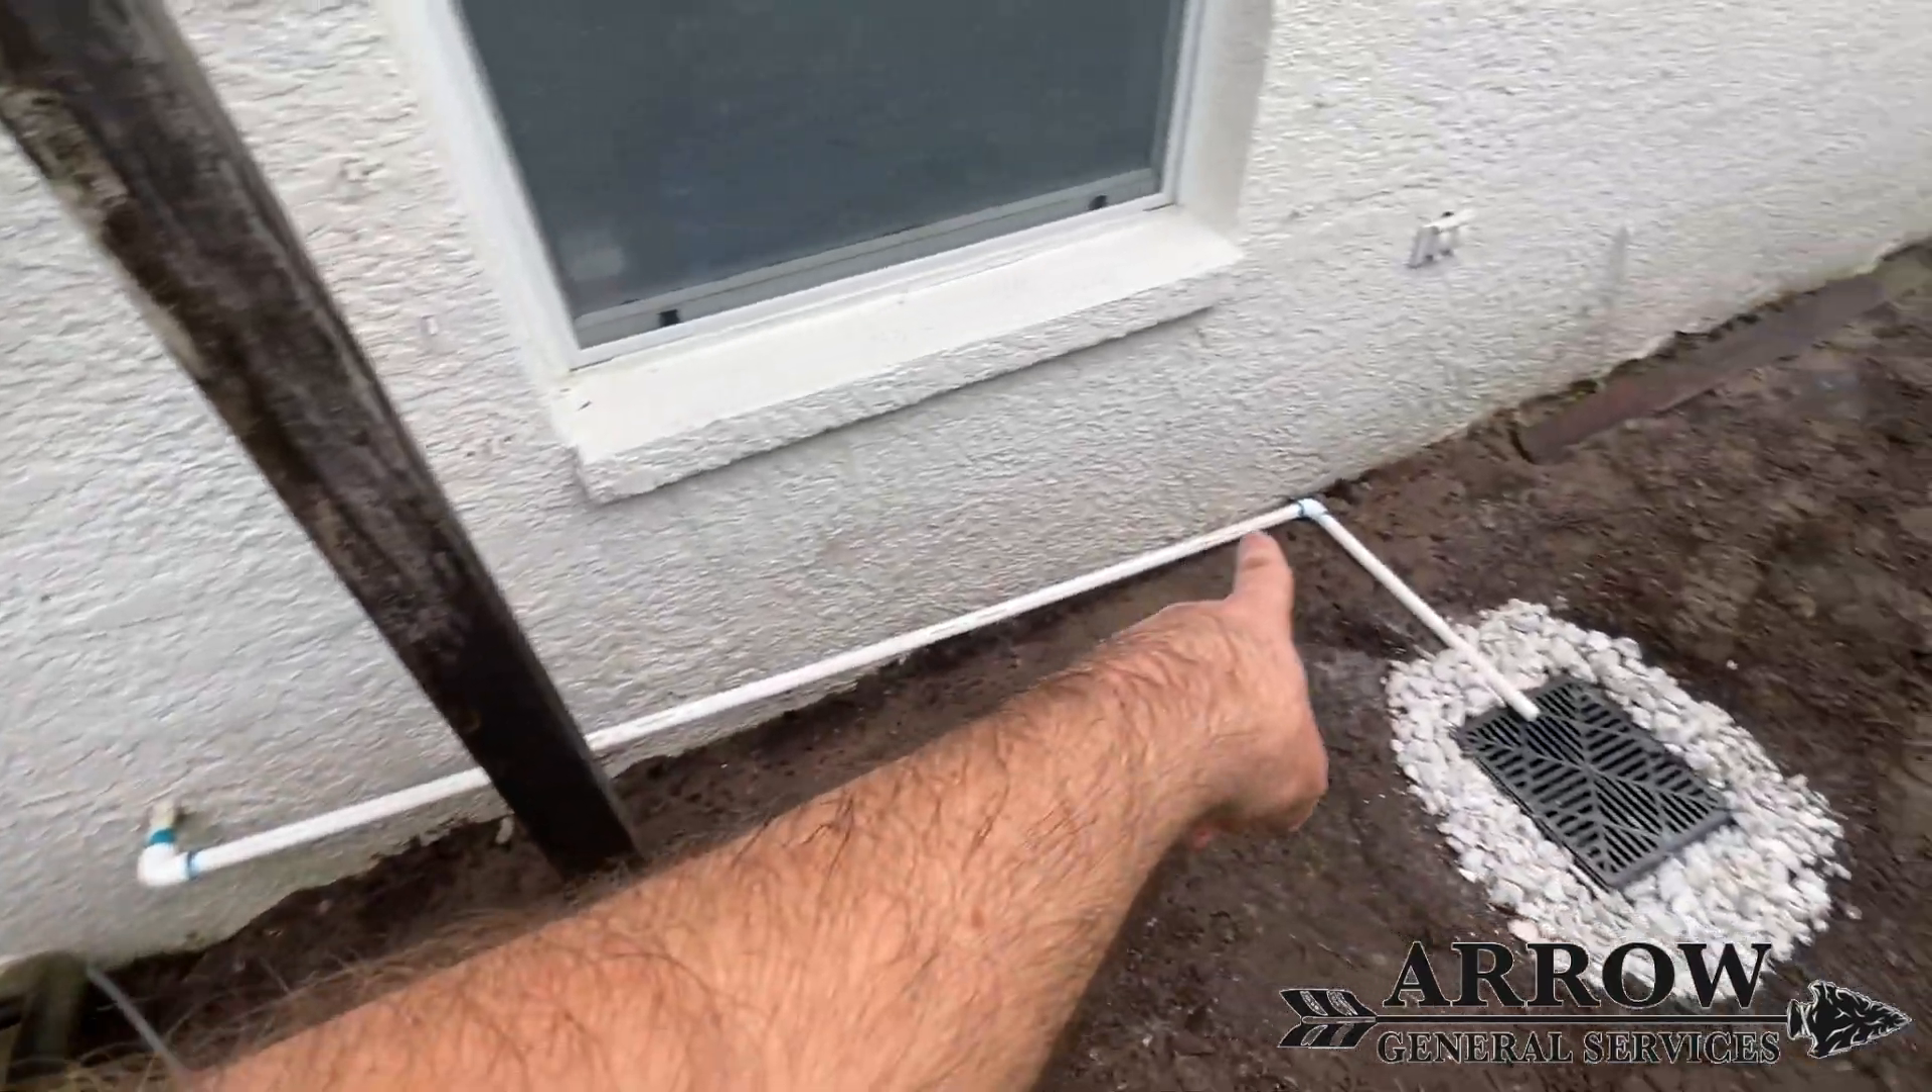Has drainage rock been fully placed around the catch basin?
Yes.